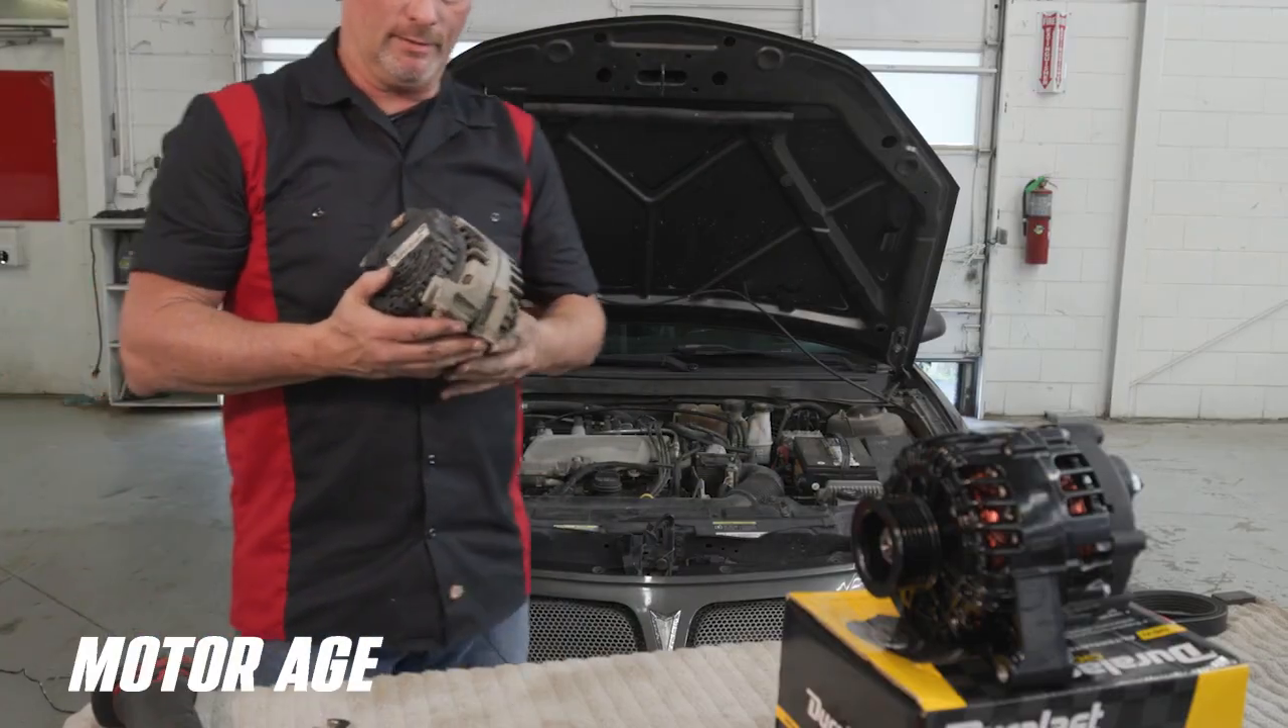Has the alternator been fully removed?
Yes.